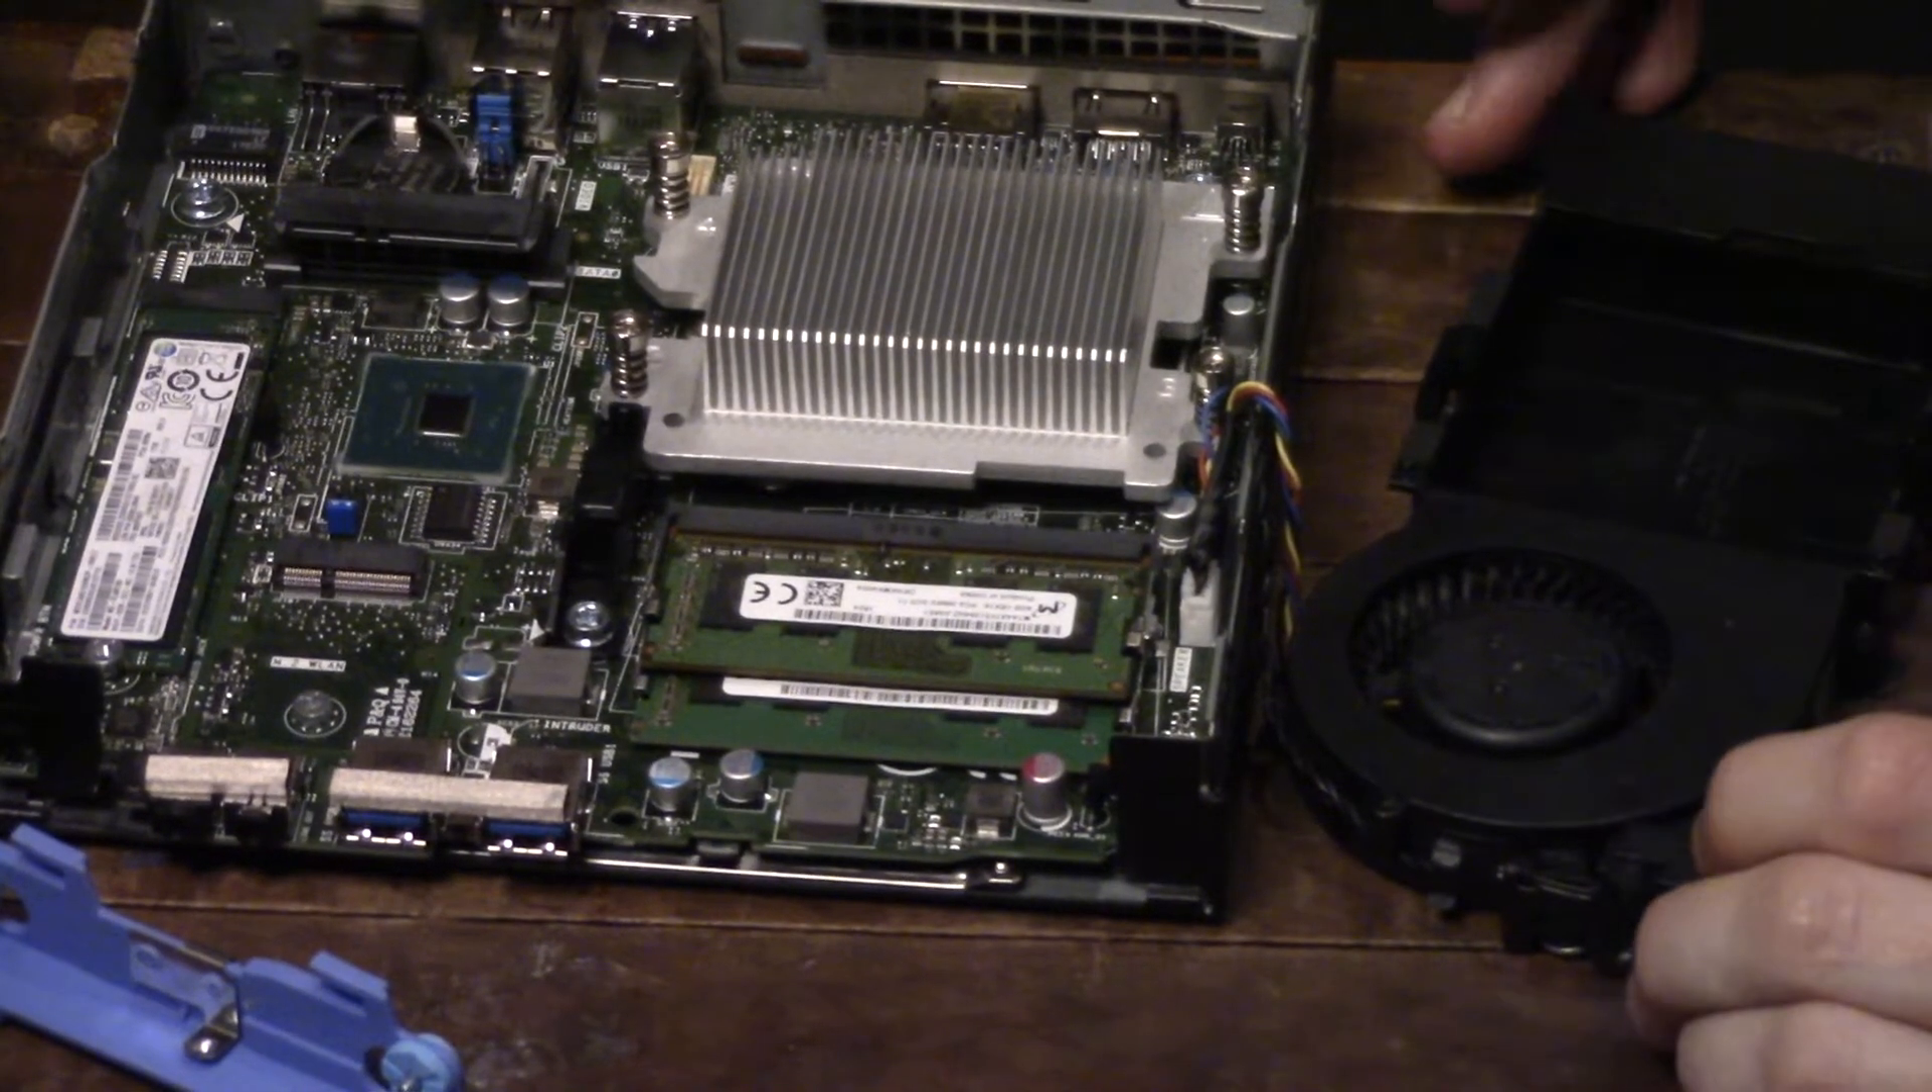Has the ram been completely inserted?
Yes.